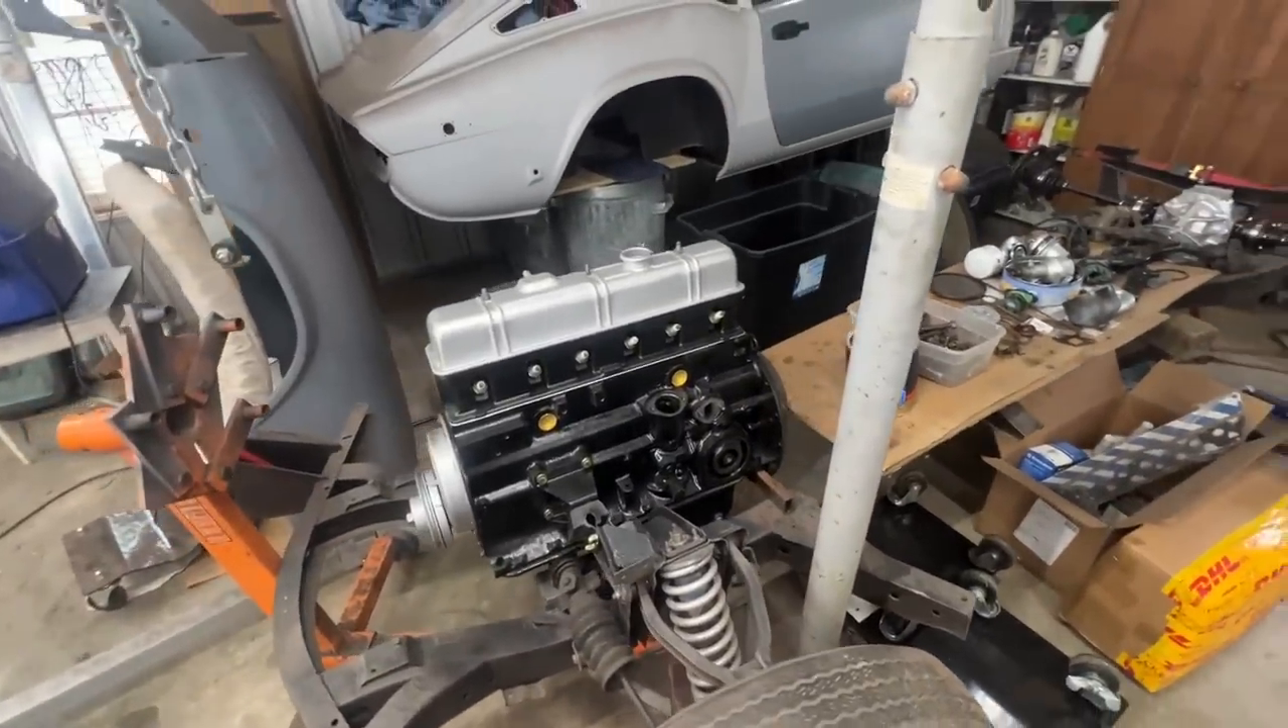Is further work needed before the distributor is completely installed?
Yes.